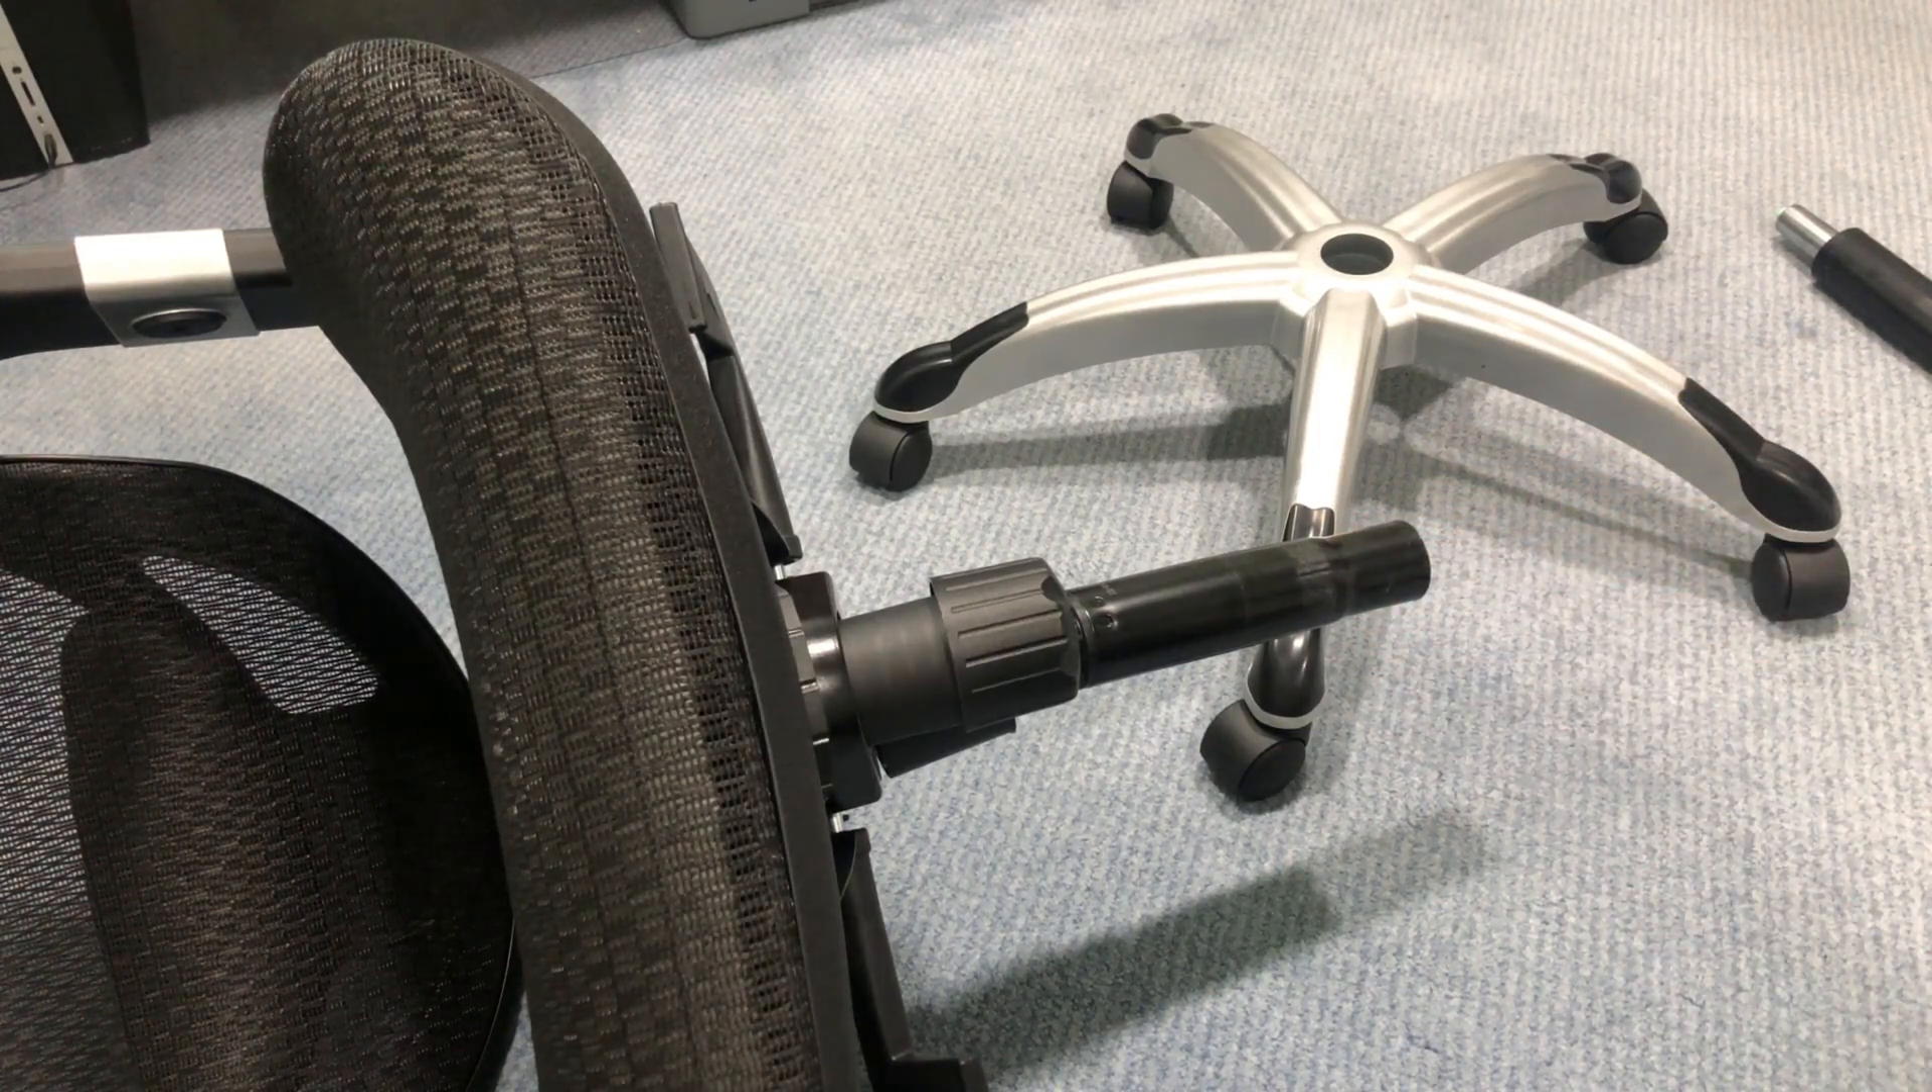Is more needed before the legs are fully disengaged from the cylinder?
No.